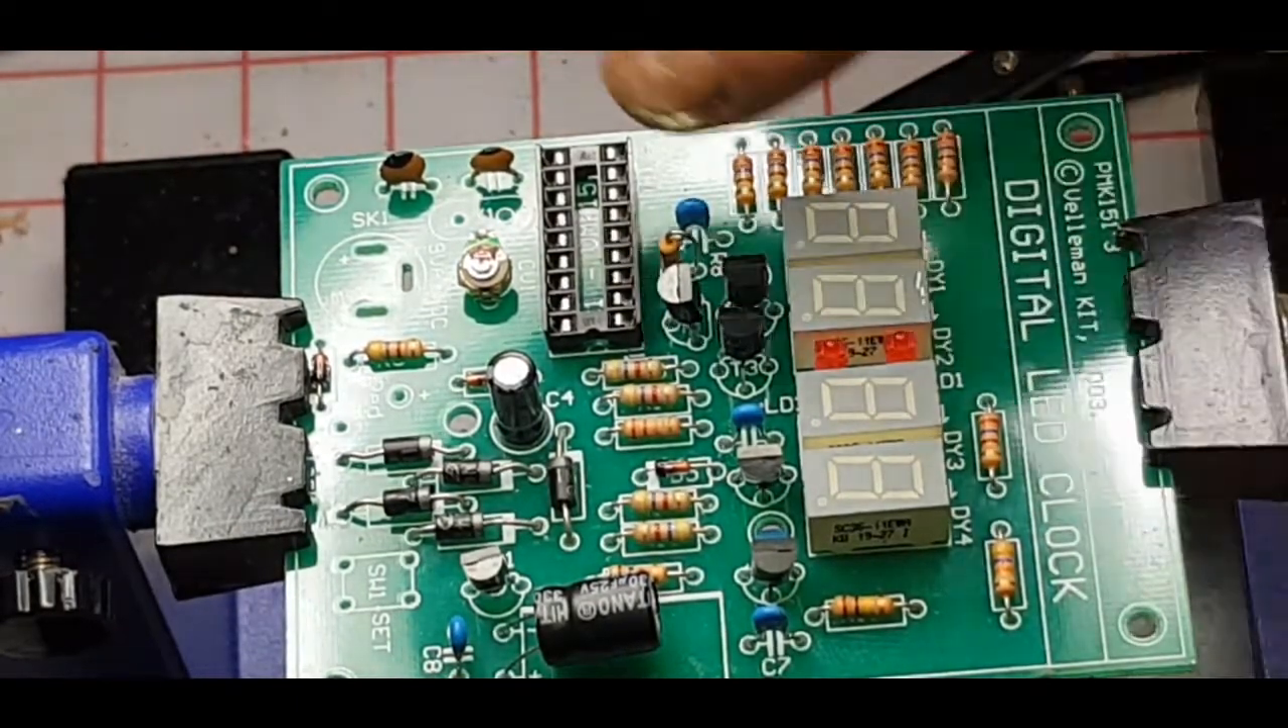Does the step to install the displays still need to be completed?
No.